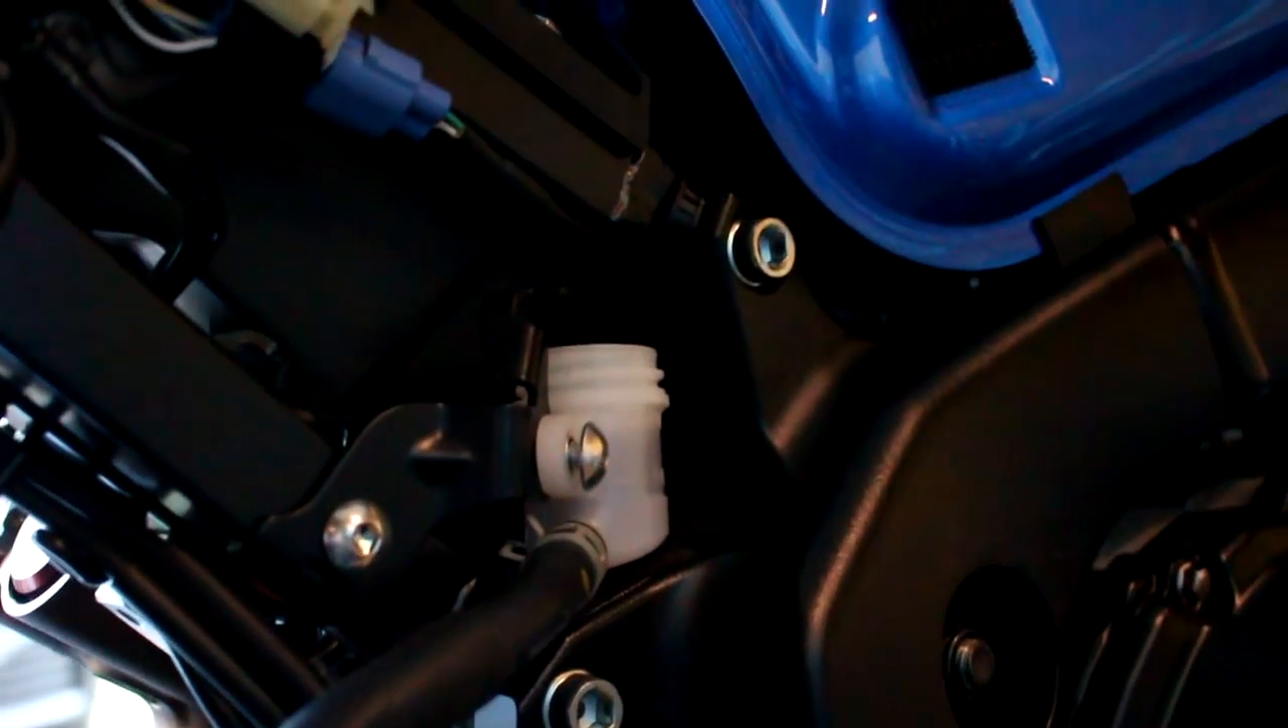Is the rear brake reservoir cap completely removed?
Yes.